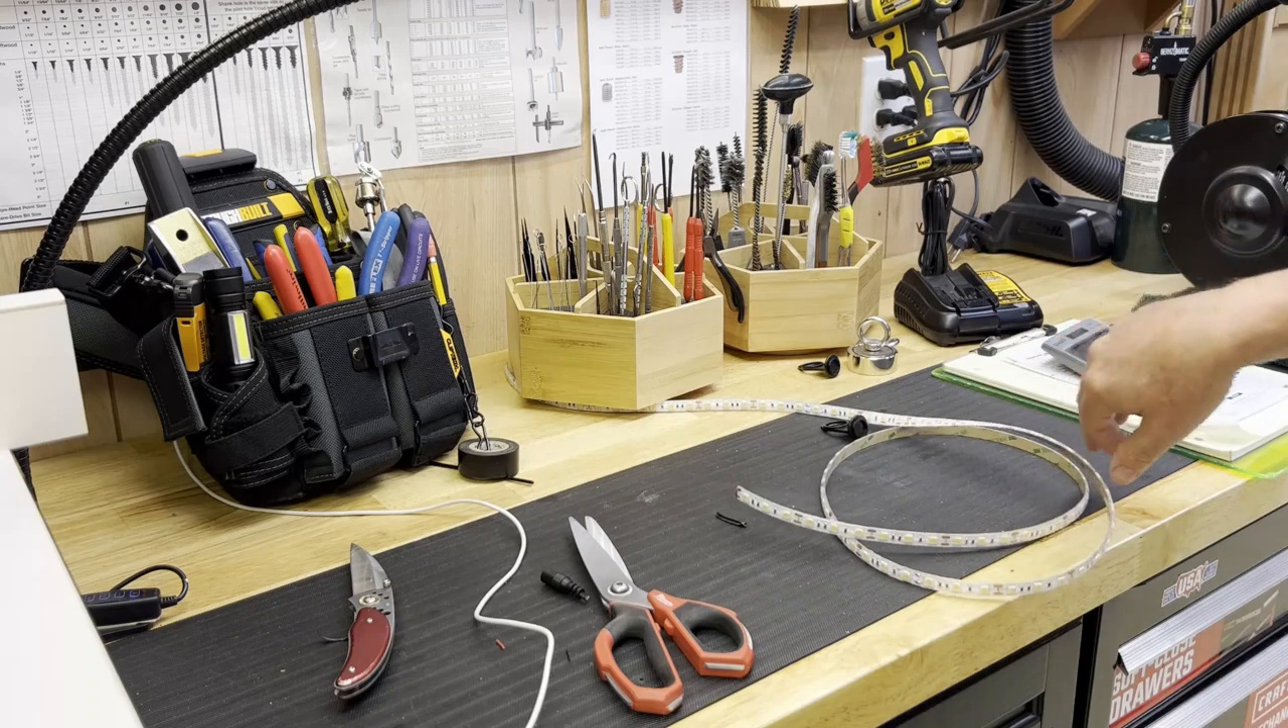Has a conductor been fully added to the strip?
No.